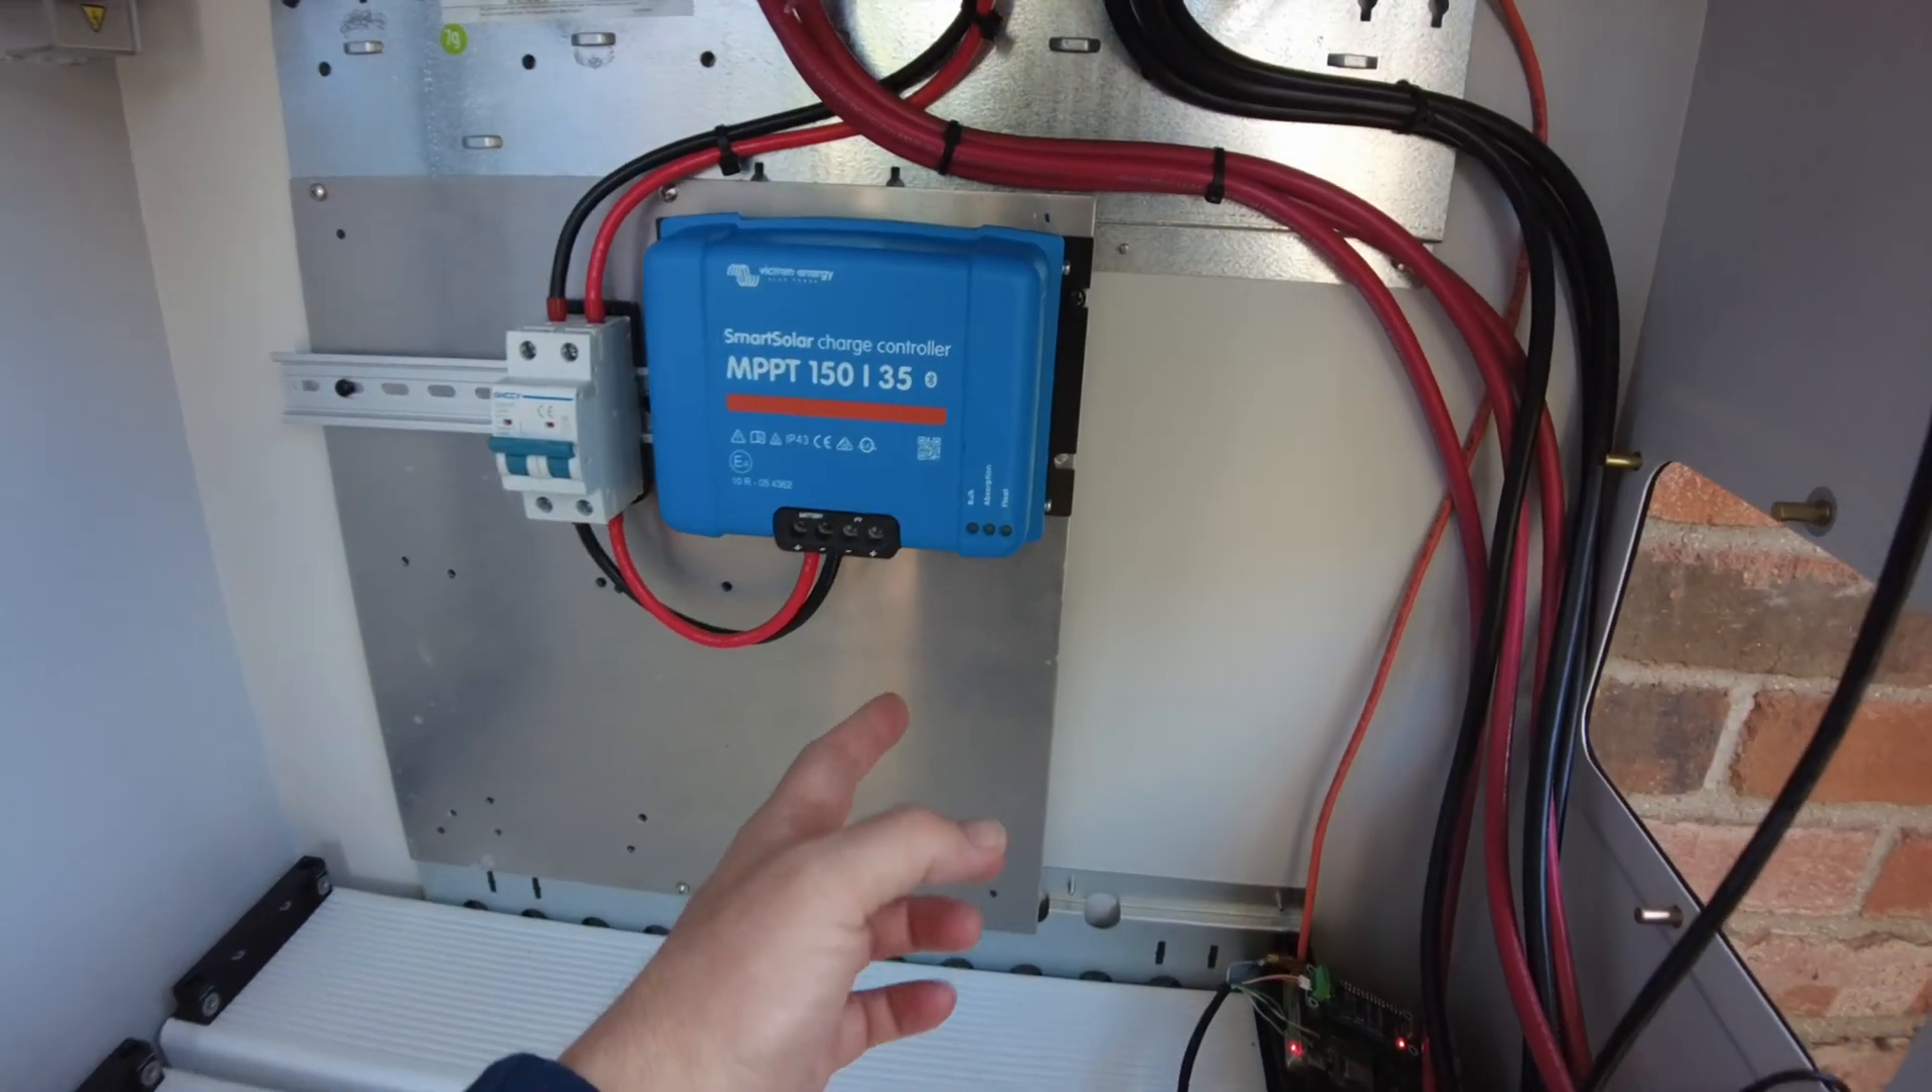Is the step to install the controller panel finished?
Yes.